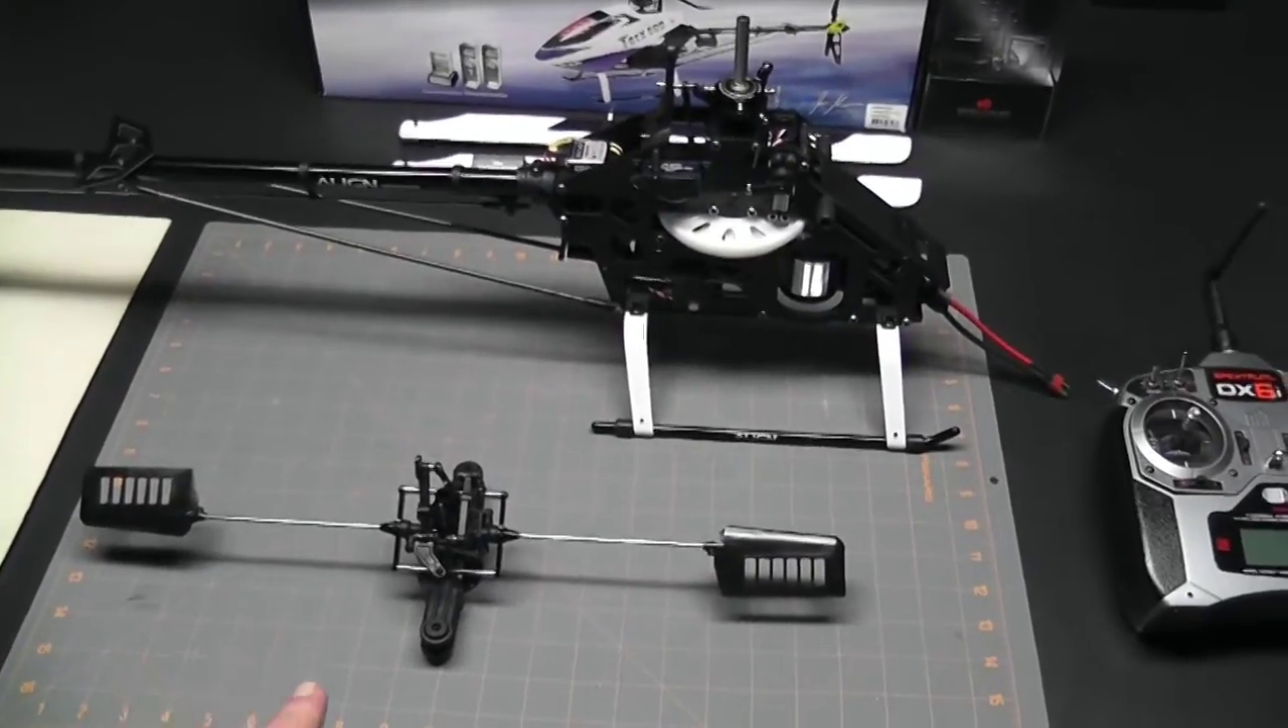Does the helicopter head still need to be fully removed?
No.